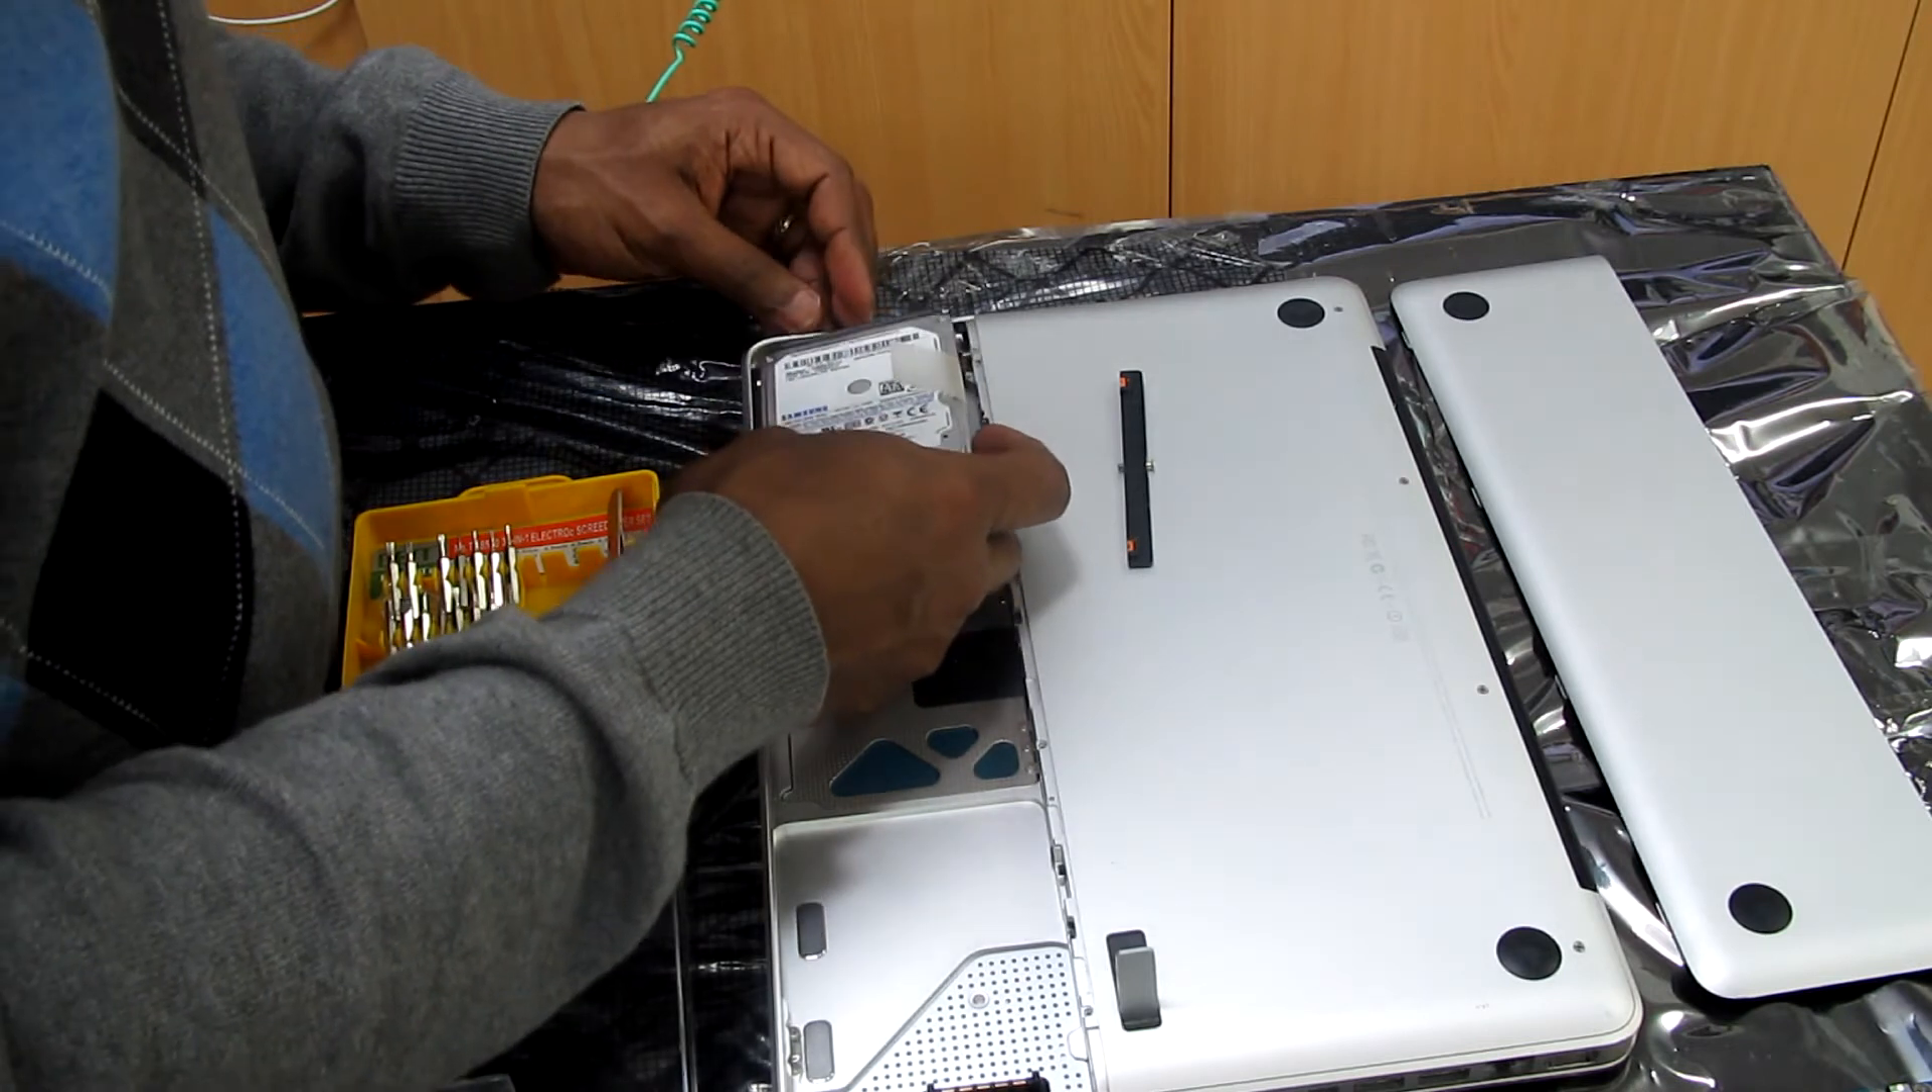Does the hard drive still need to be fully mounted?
Yes.